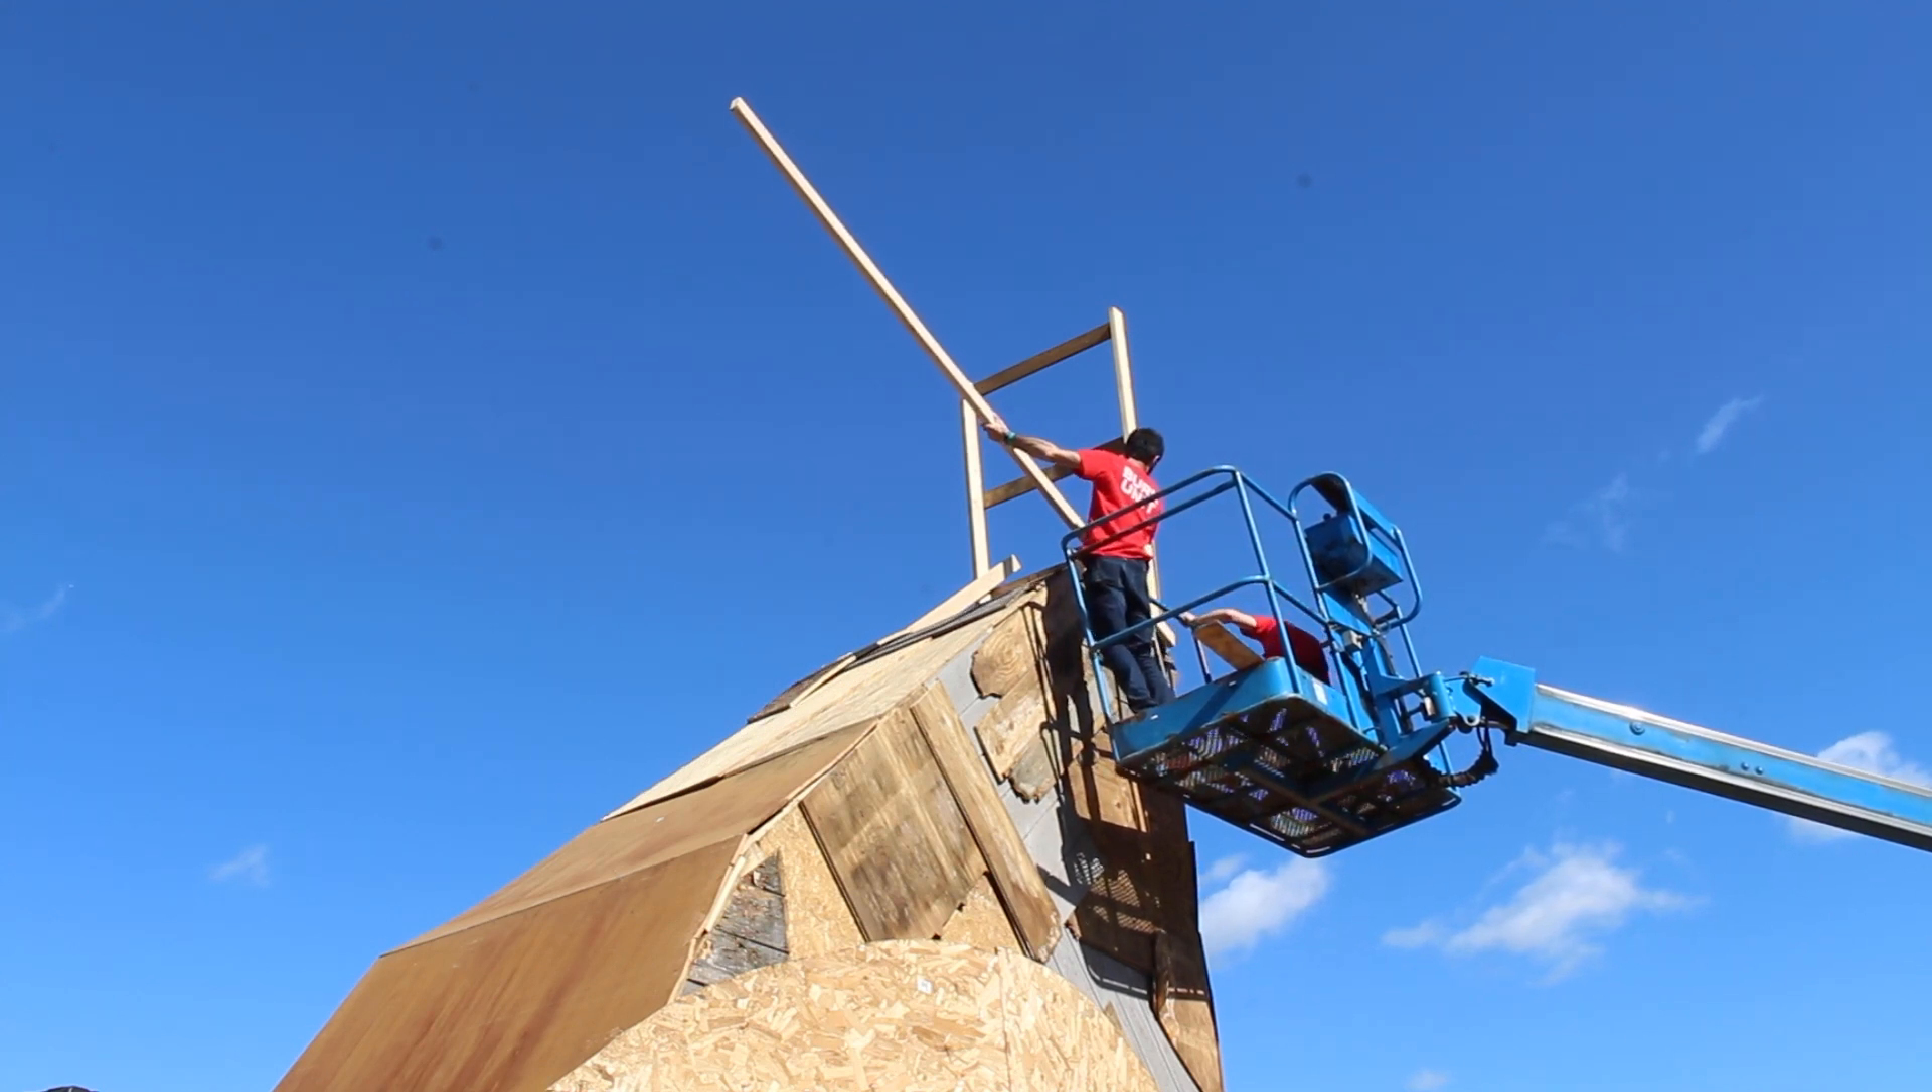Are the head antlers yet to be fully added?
Yes.